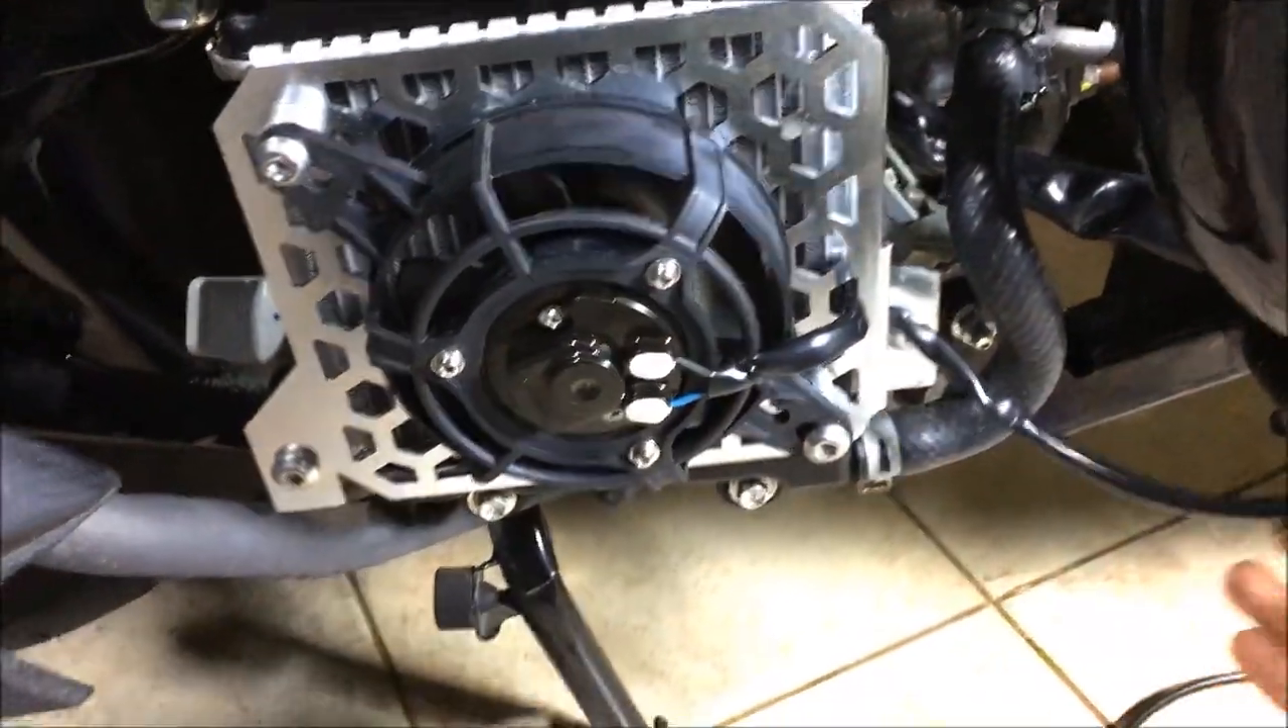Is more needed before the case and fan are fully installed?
No.